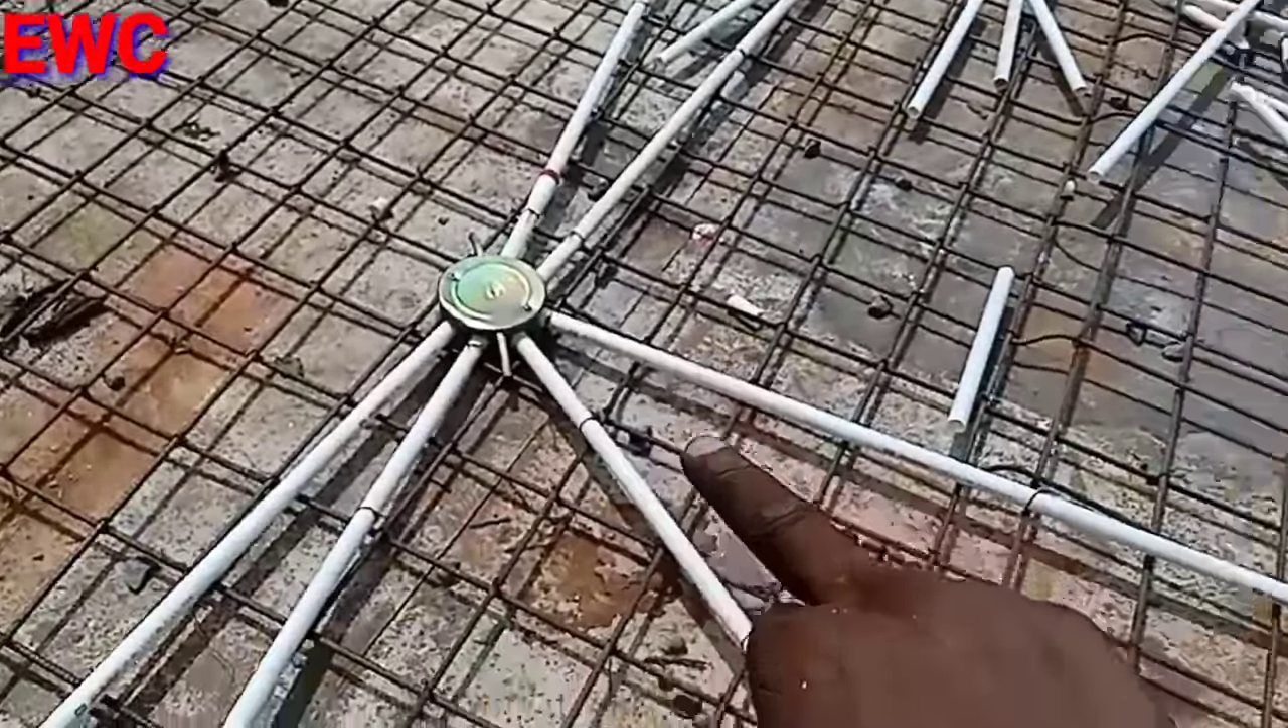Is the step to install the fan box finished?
Yes.